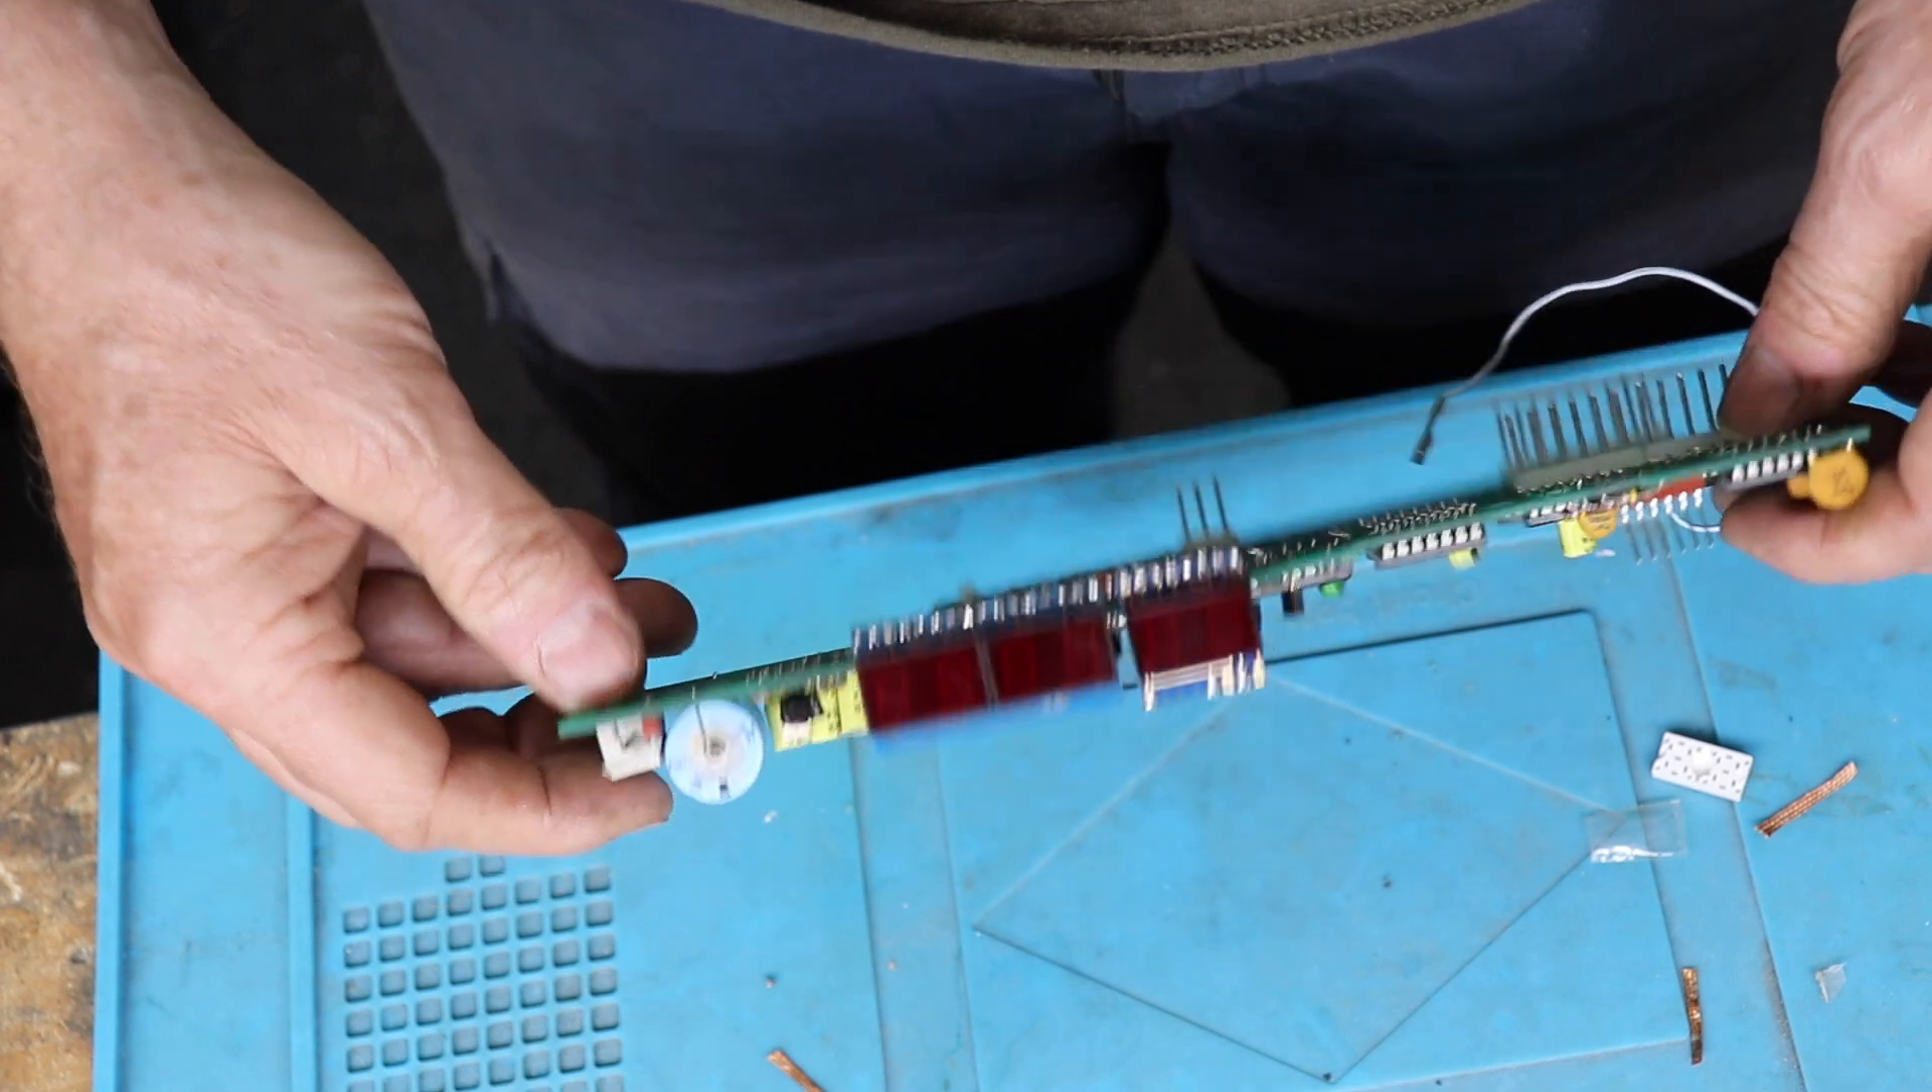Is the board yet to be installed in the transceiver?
Yes.